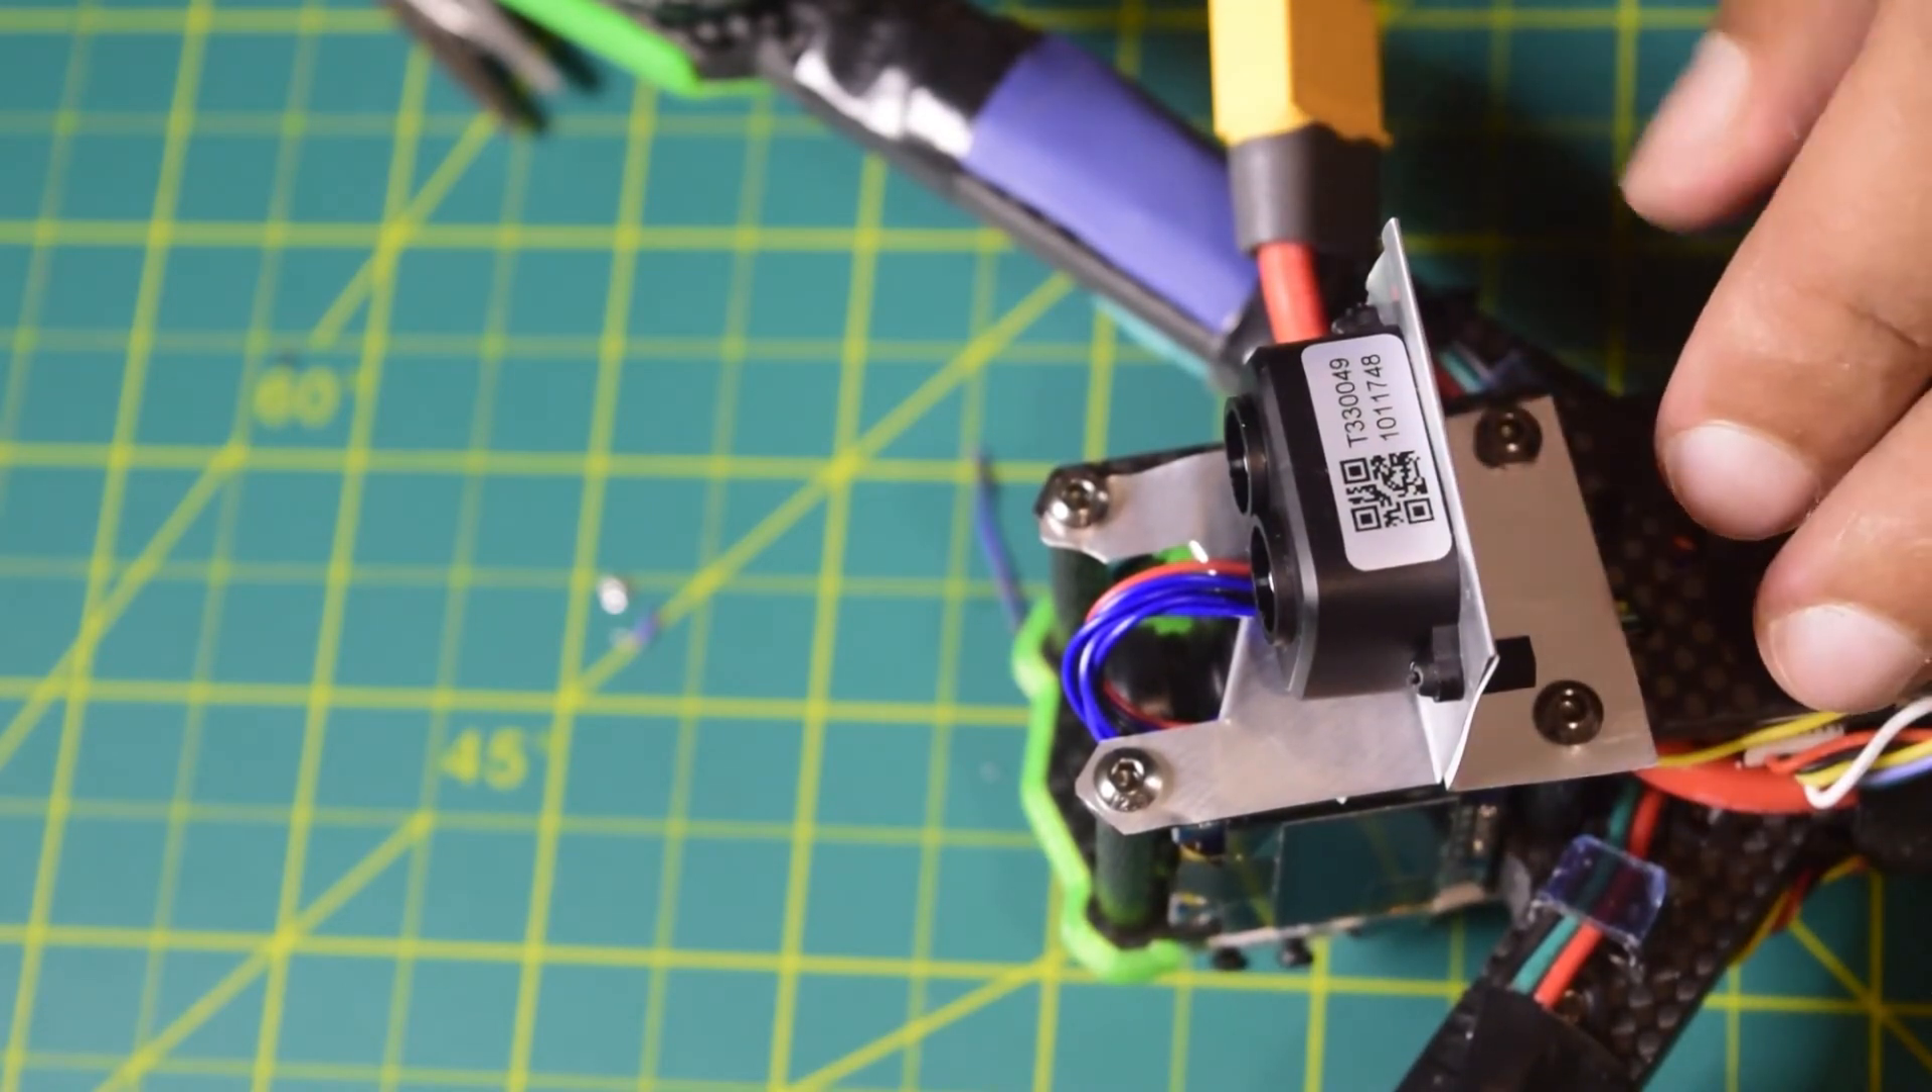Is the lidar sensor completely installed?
Yes.